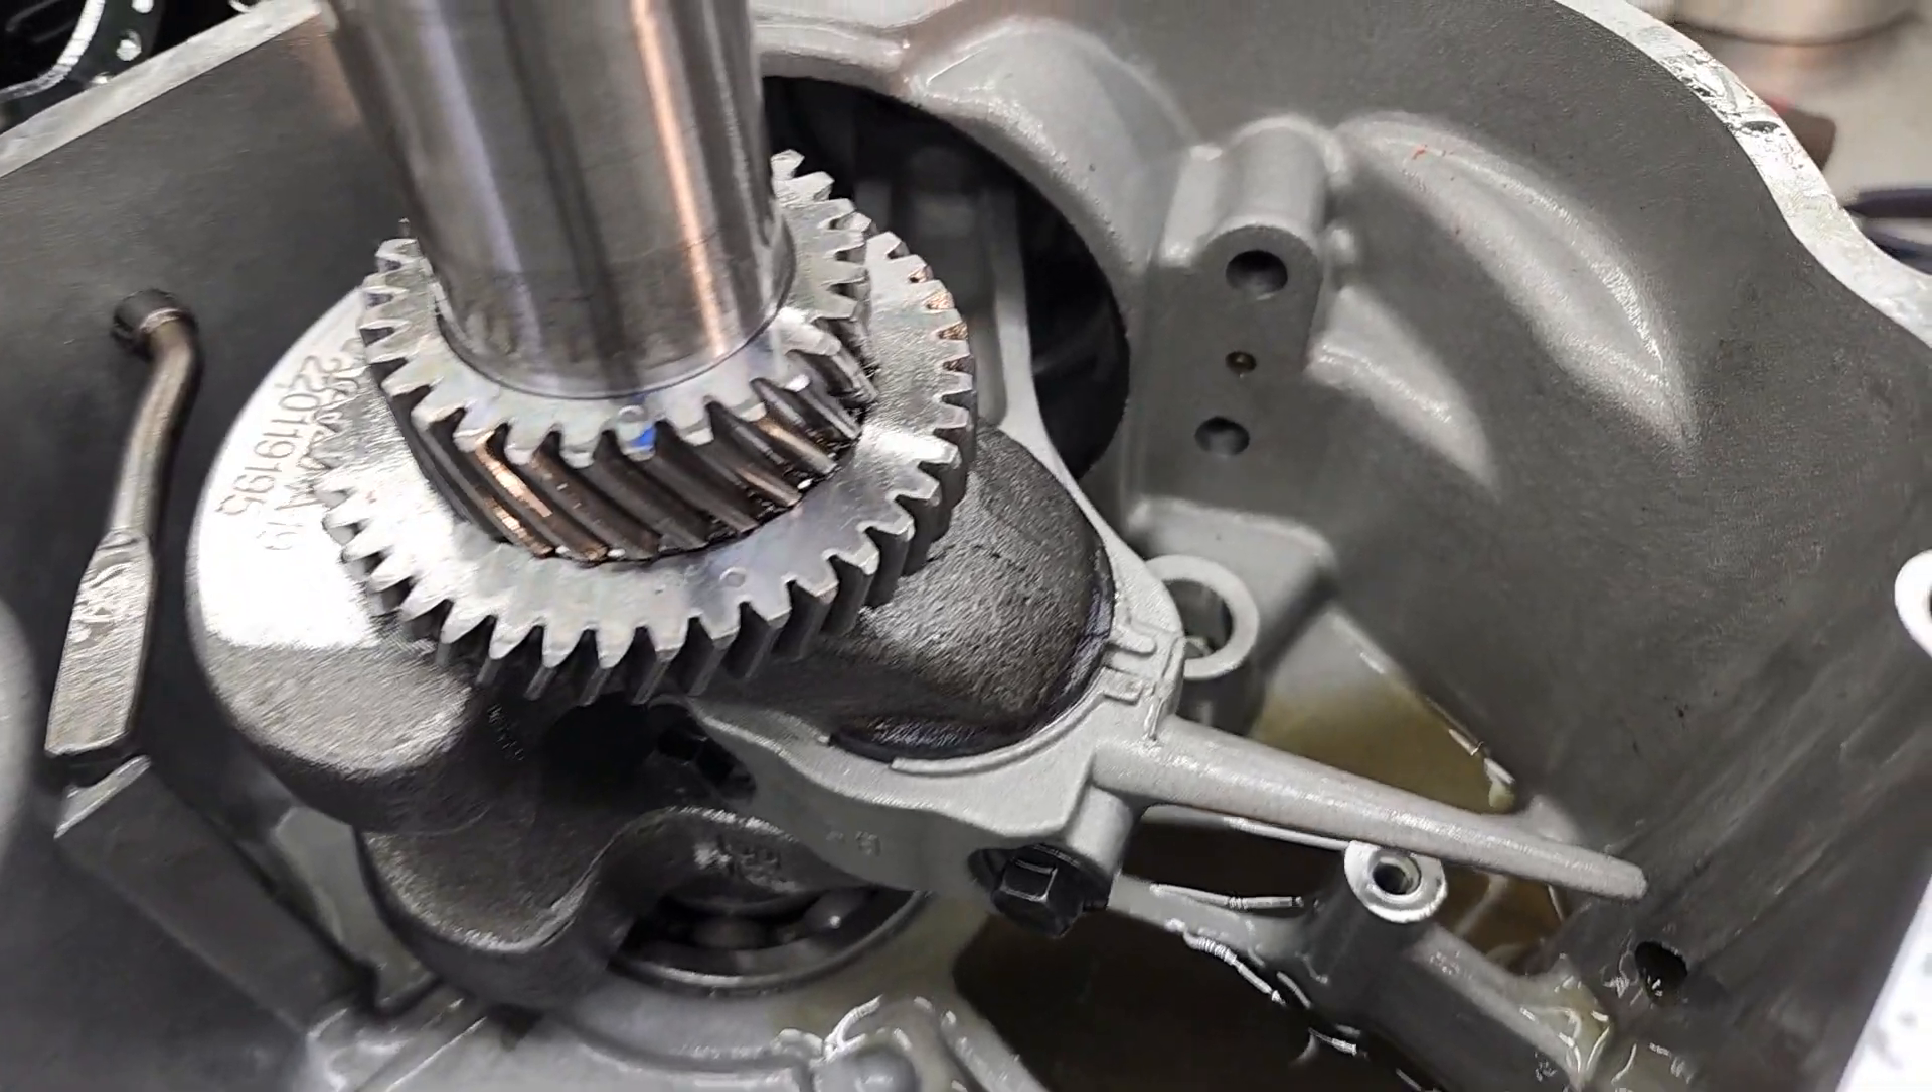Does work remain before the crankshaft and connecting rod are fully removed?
Yes.